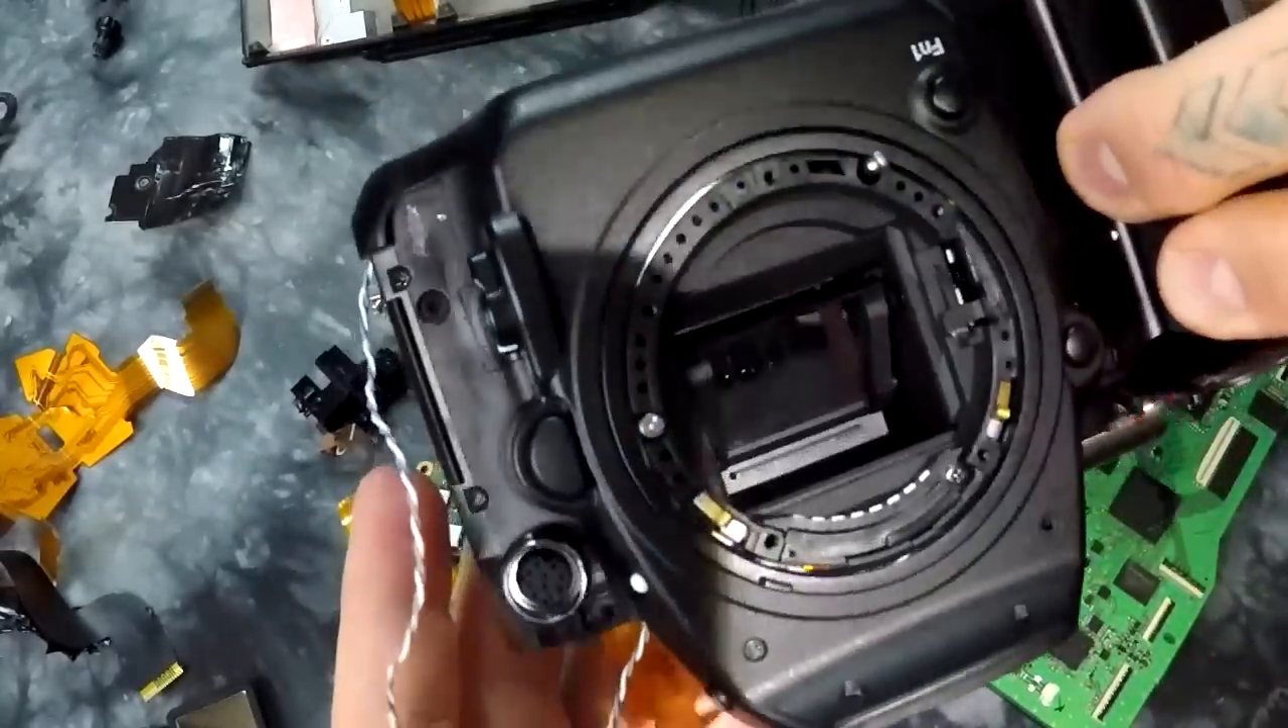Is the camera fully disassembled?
No.